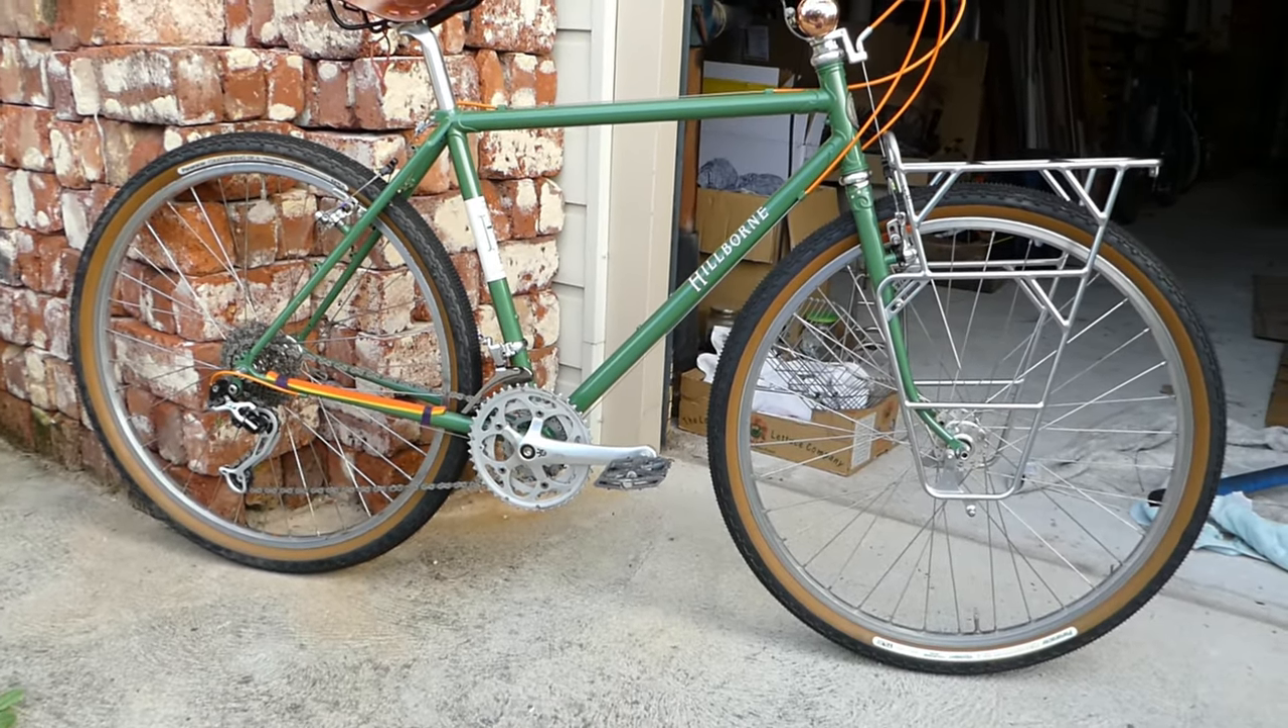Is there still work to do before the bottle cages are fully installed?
Yes.